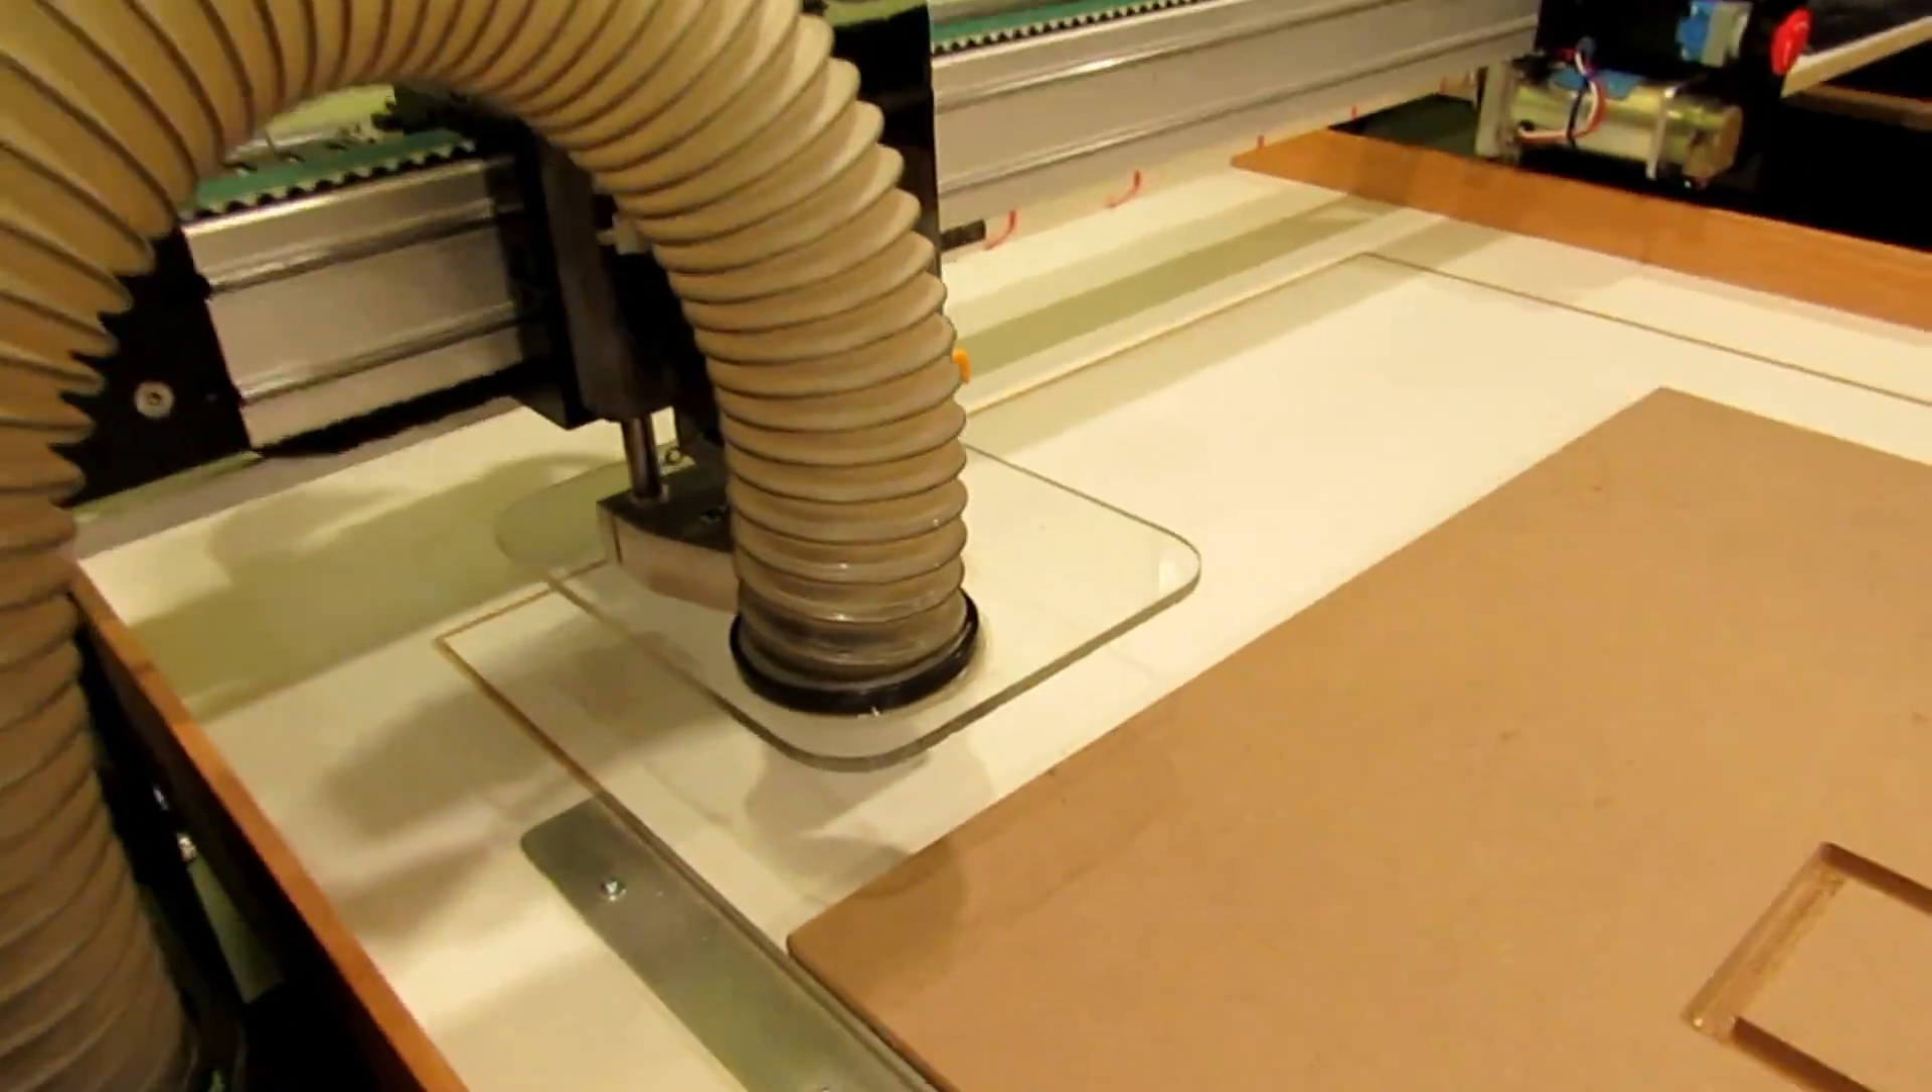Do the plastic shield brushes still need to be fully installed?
Yes.